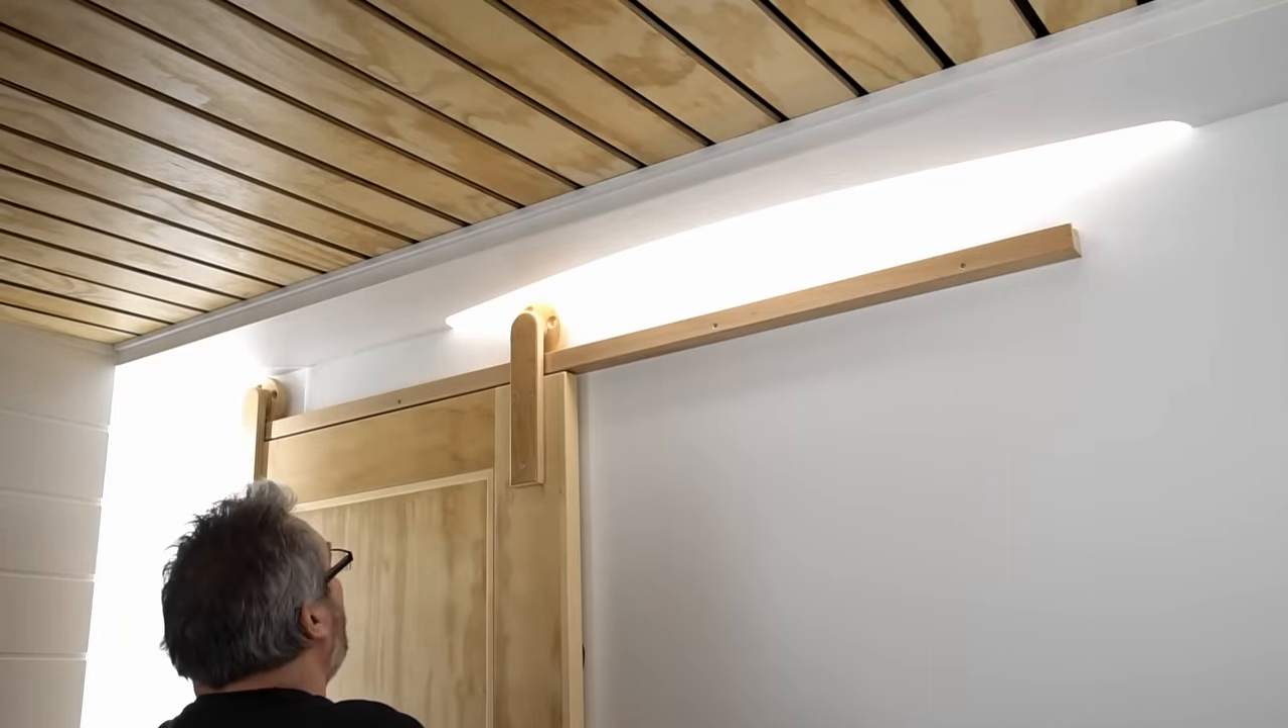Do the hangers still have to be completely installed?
No.